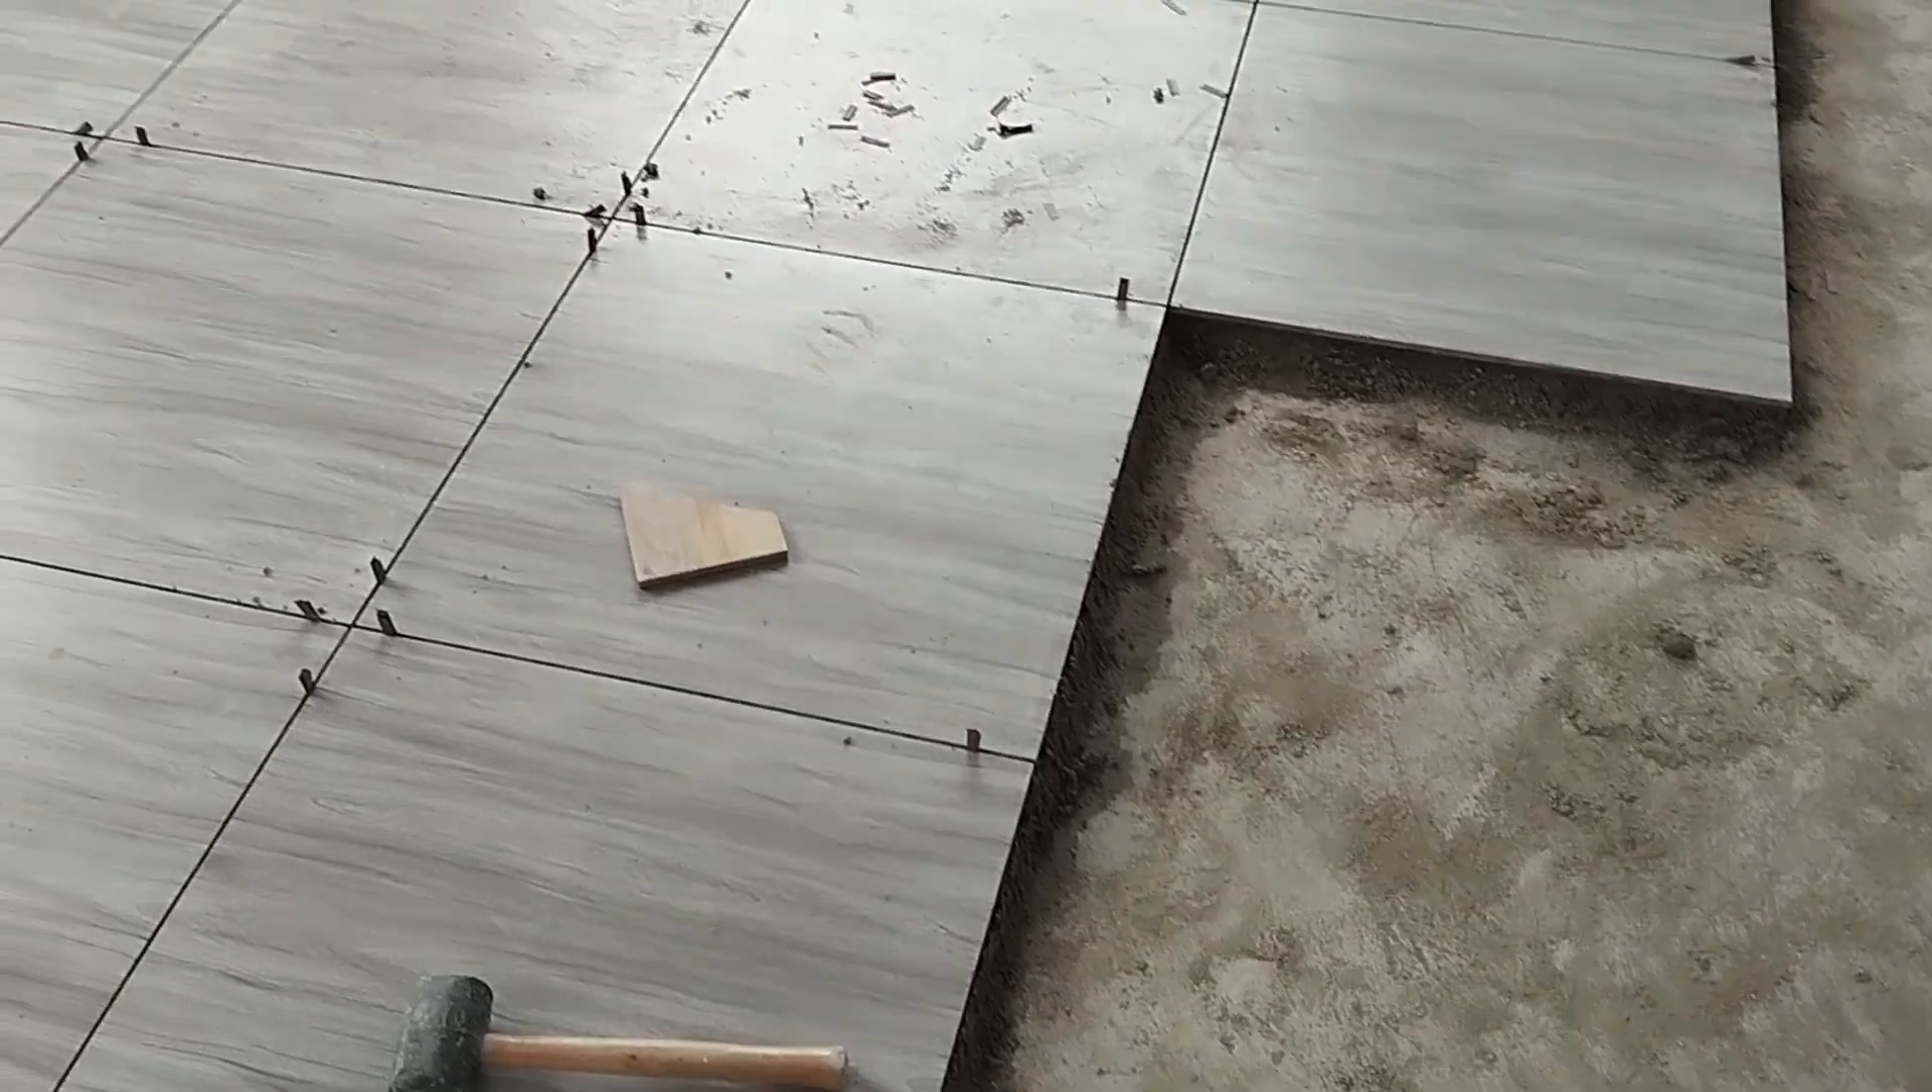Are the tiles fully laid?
No.